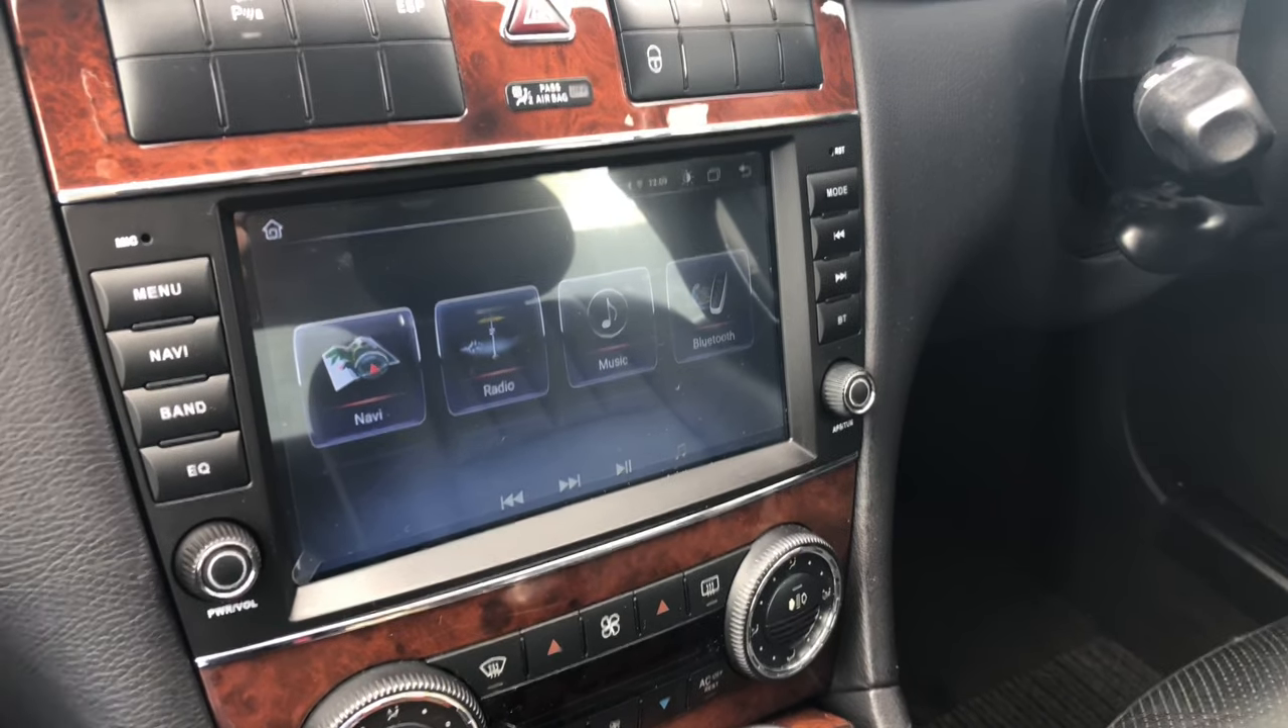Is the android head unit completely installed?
Yes.